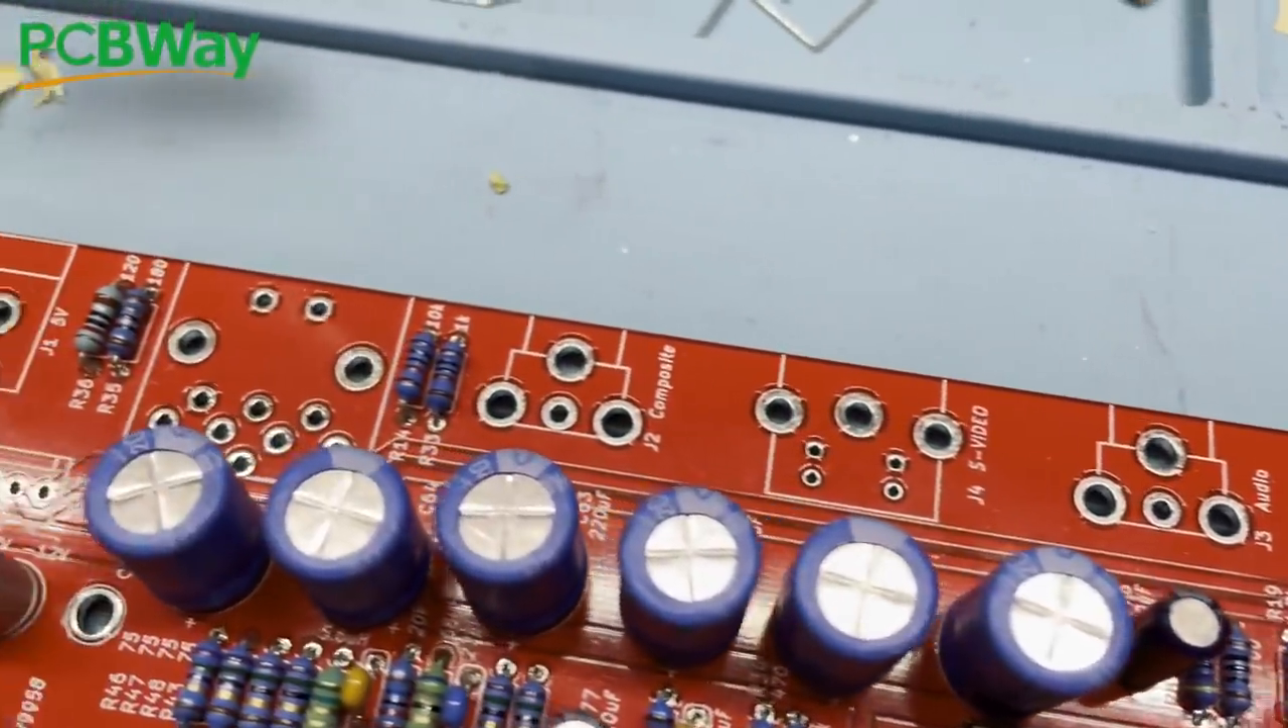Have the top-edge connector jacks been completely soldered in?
No.